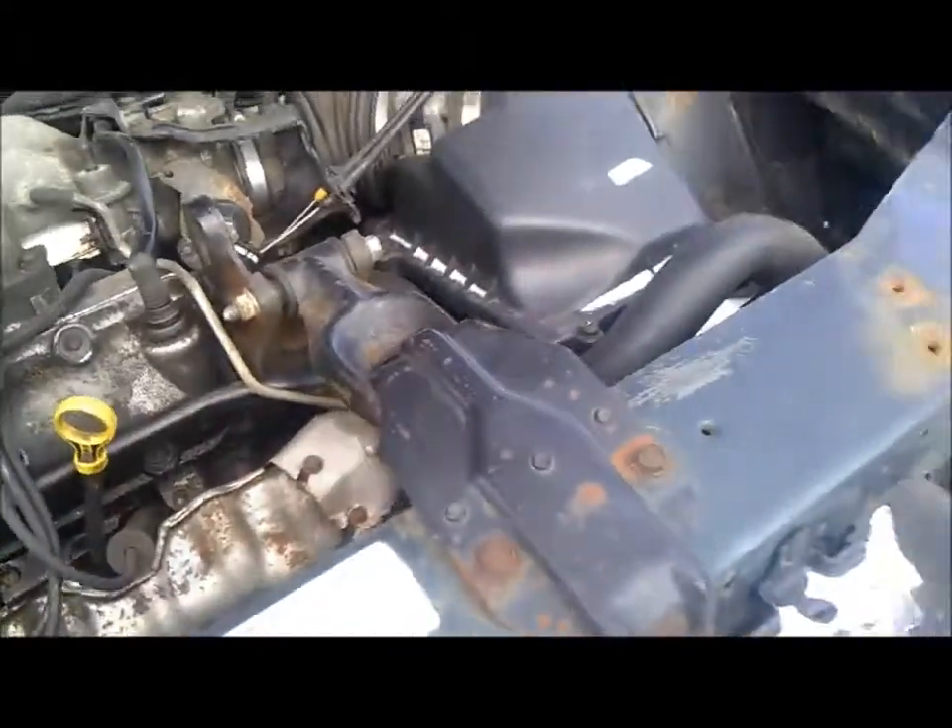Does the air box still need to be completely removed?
Yes.